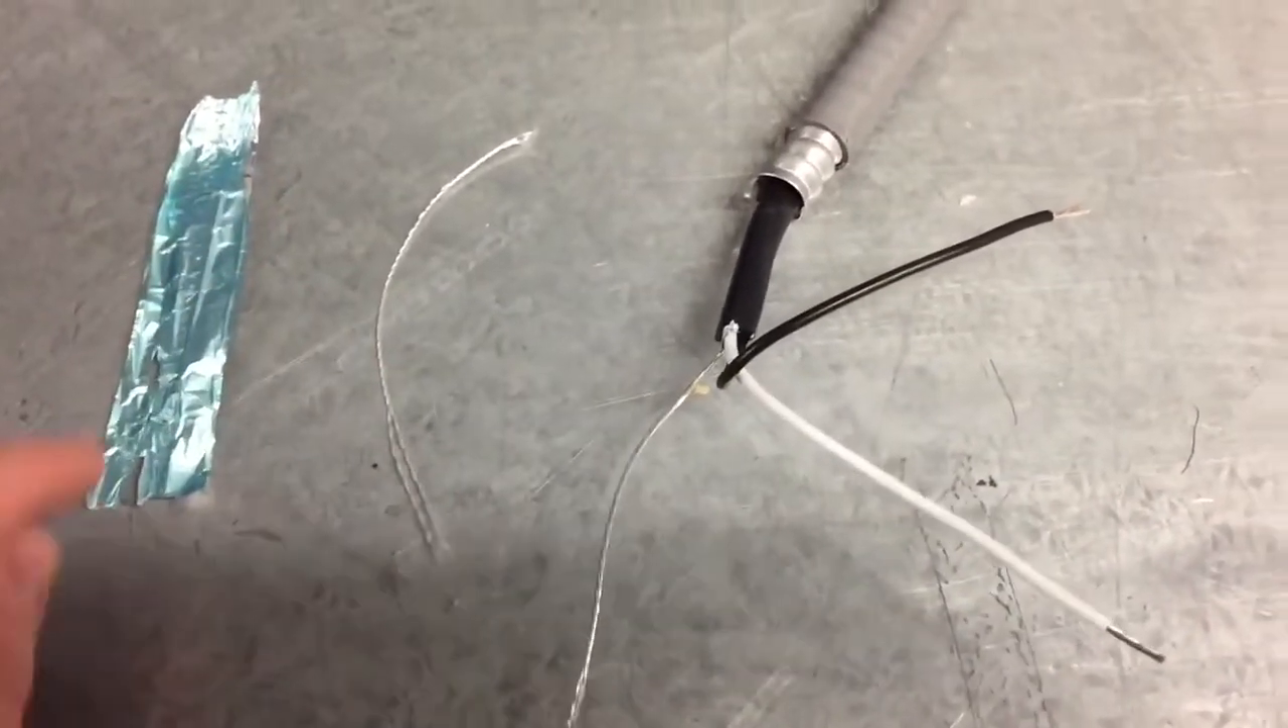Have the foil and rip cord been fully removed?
Yes.